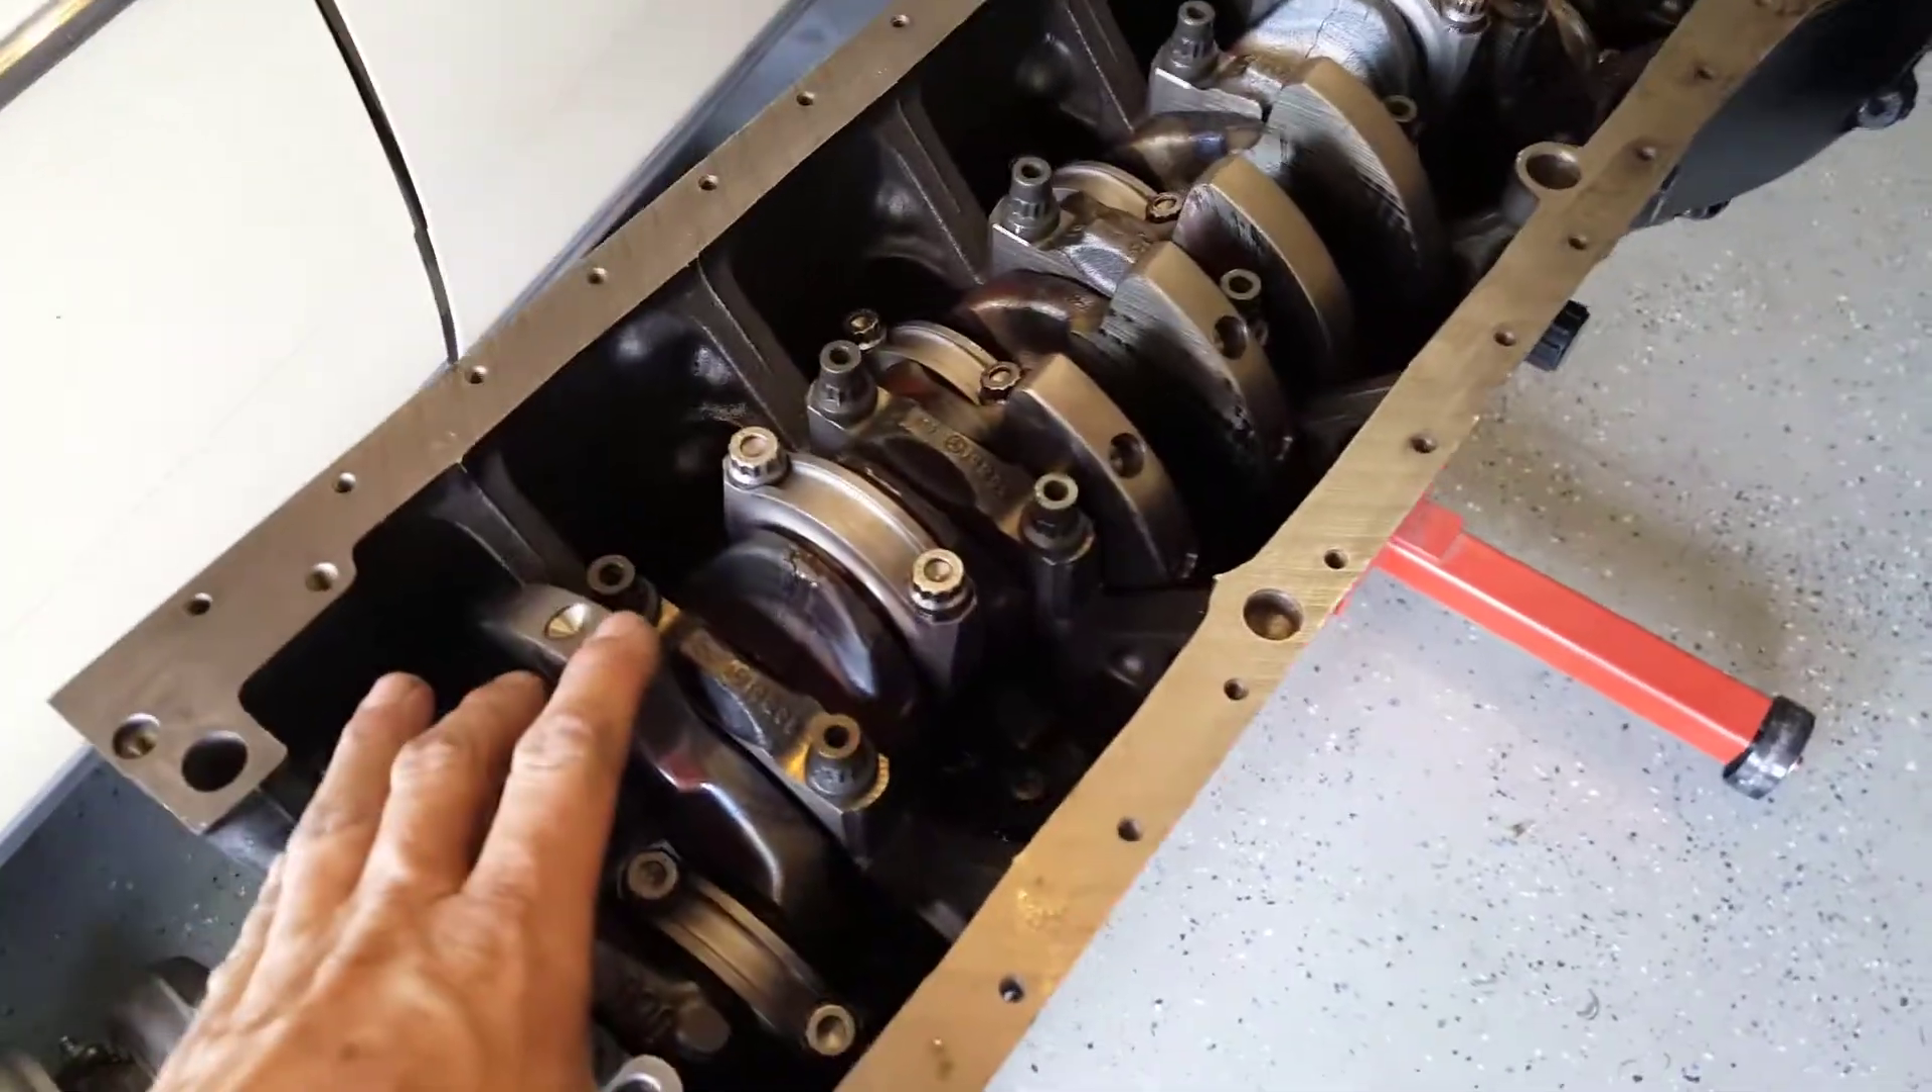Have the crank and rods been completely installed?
Yes.